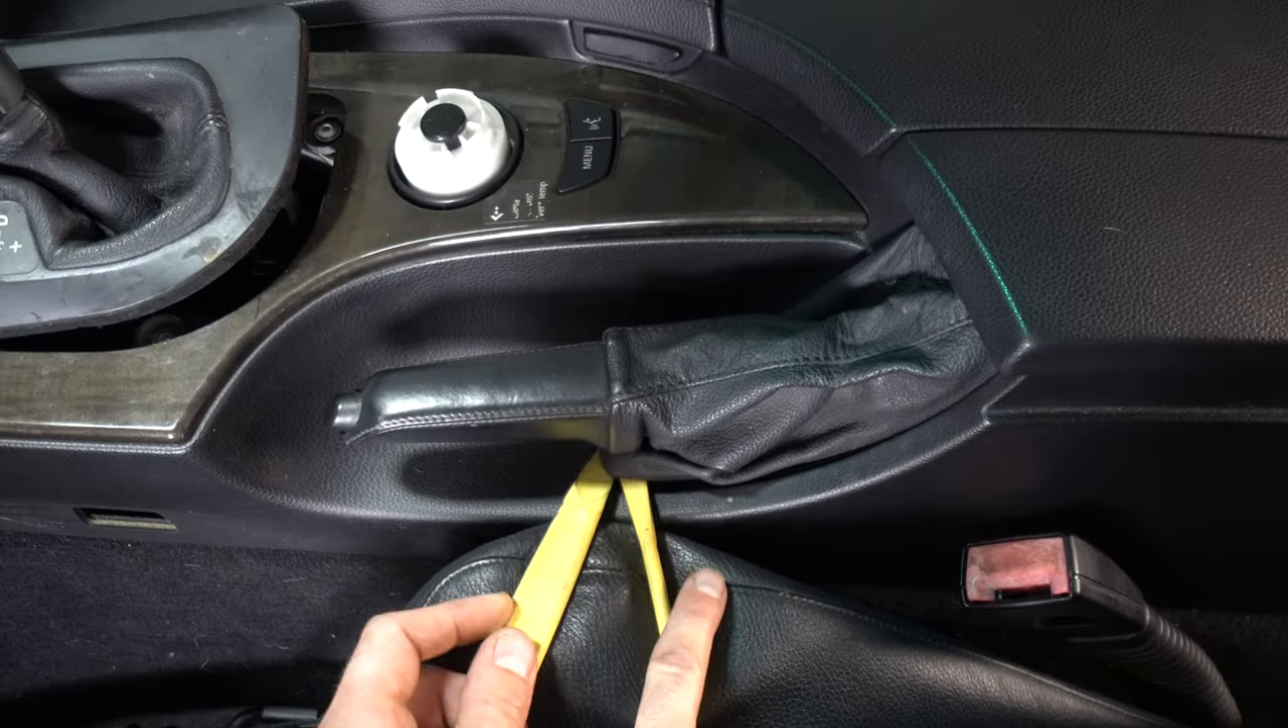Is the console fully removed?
No.